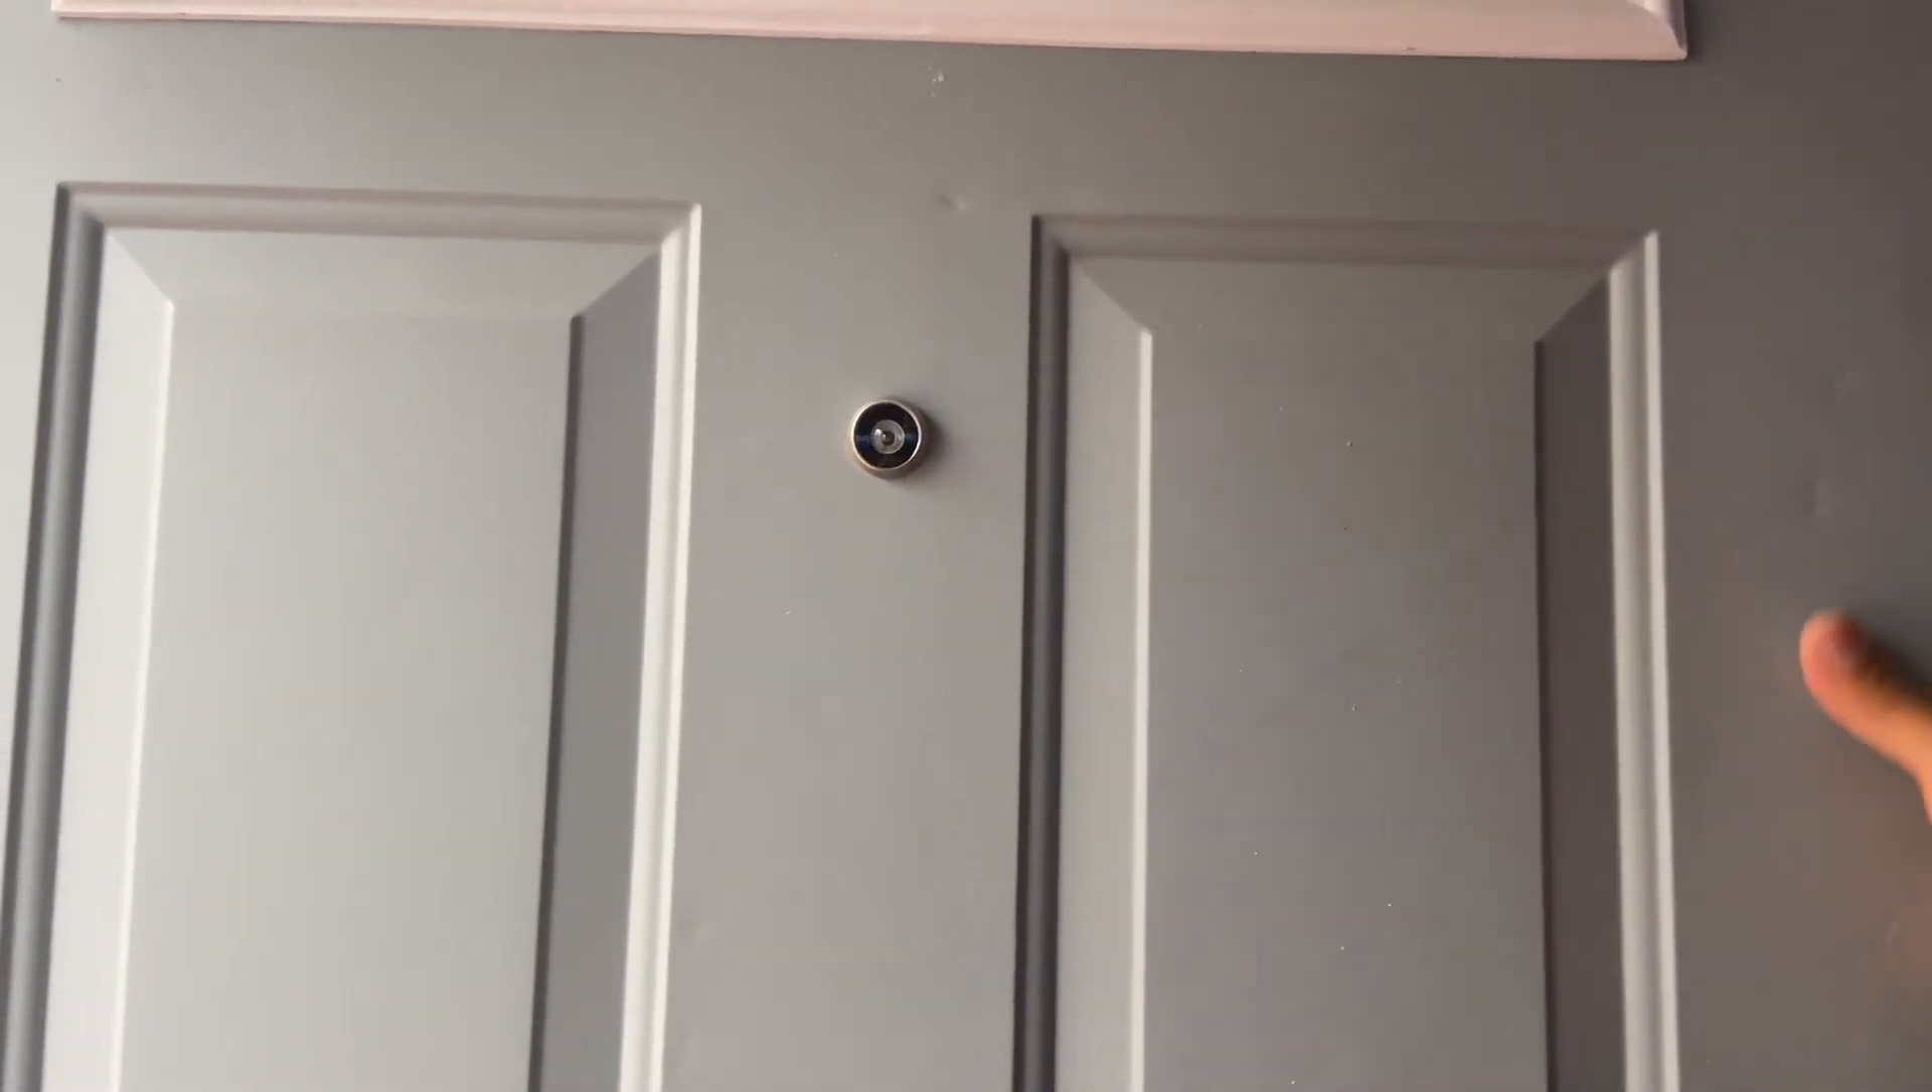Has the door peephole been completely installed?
Yes.